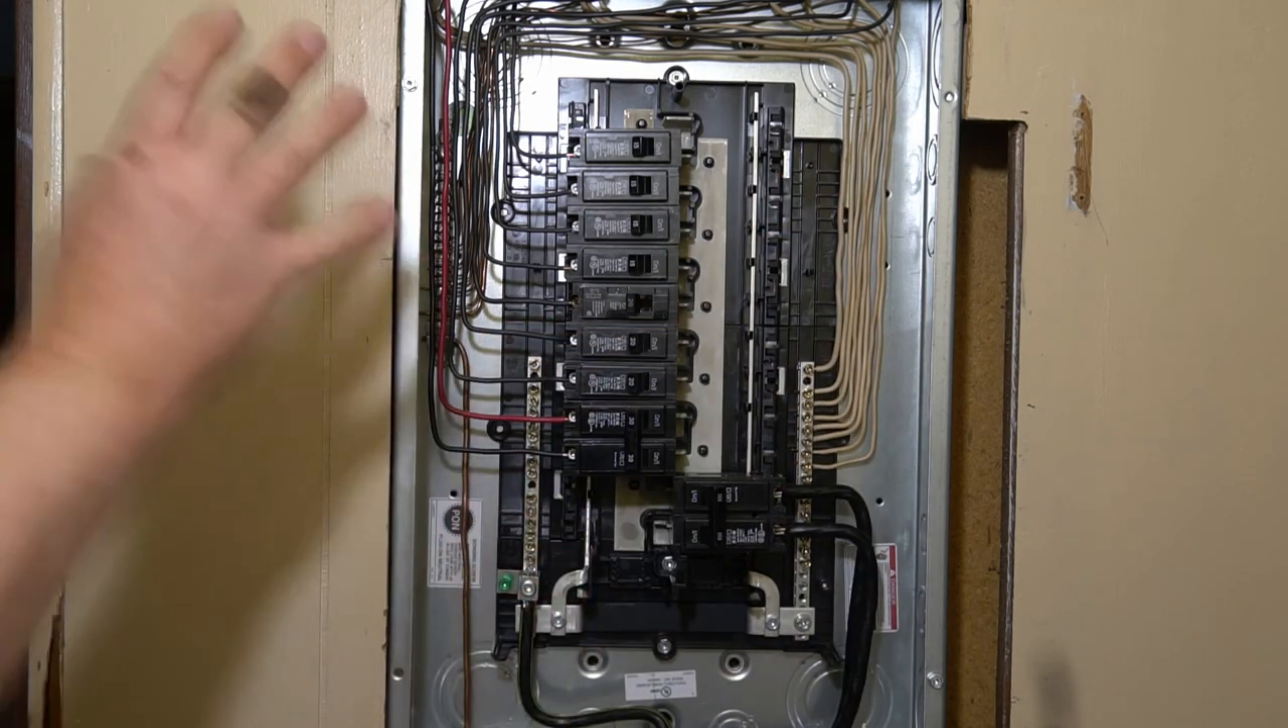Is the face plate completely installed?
No.